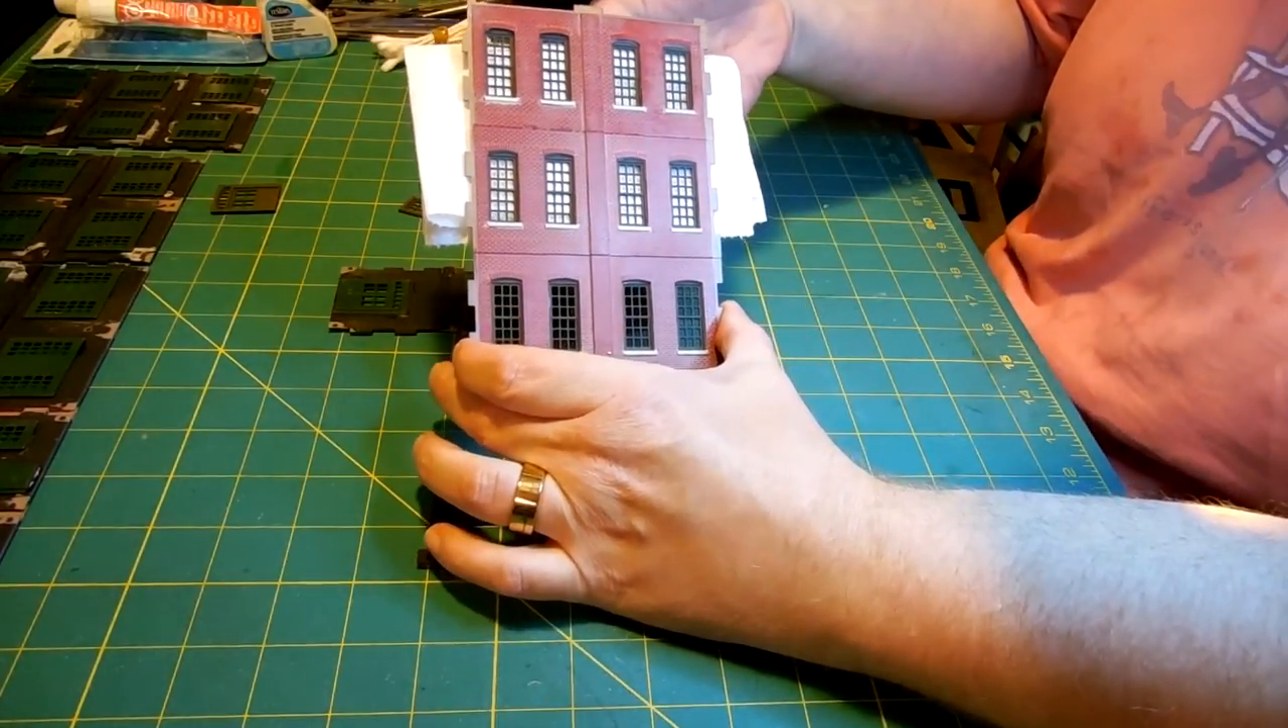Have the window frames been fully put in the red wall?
Yes.